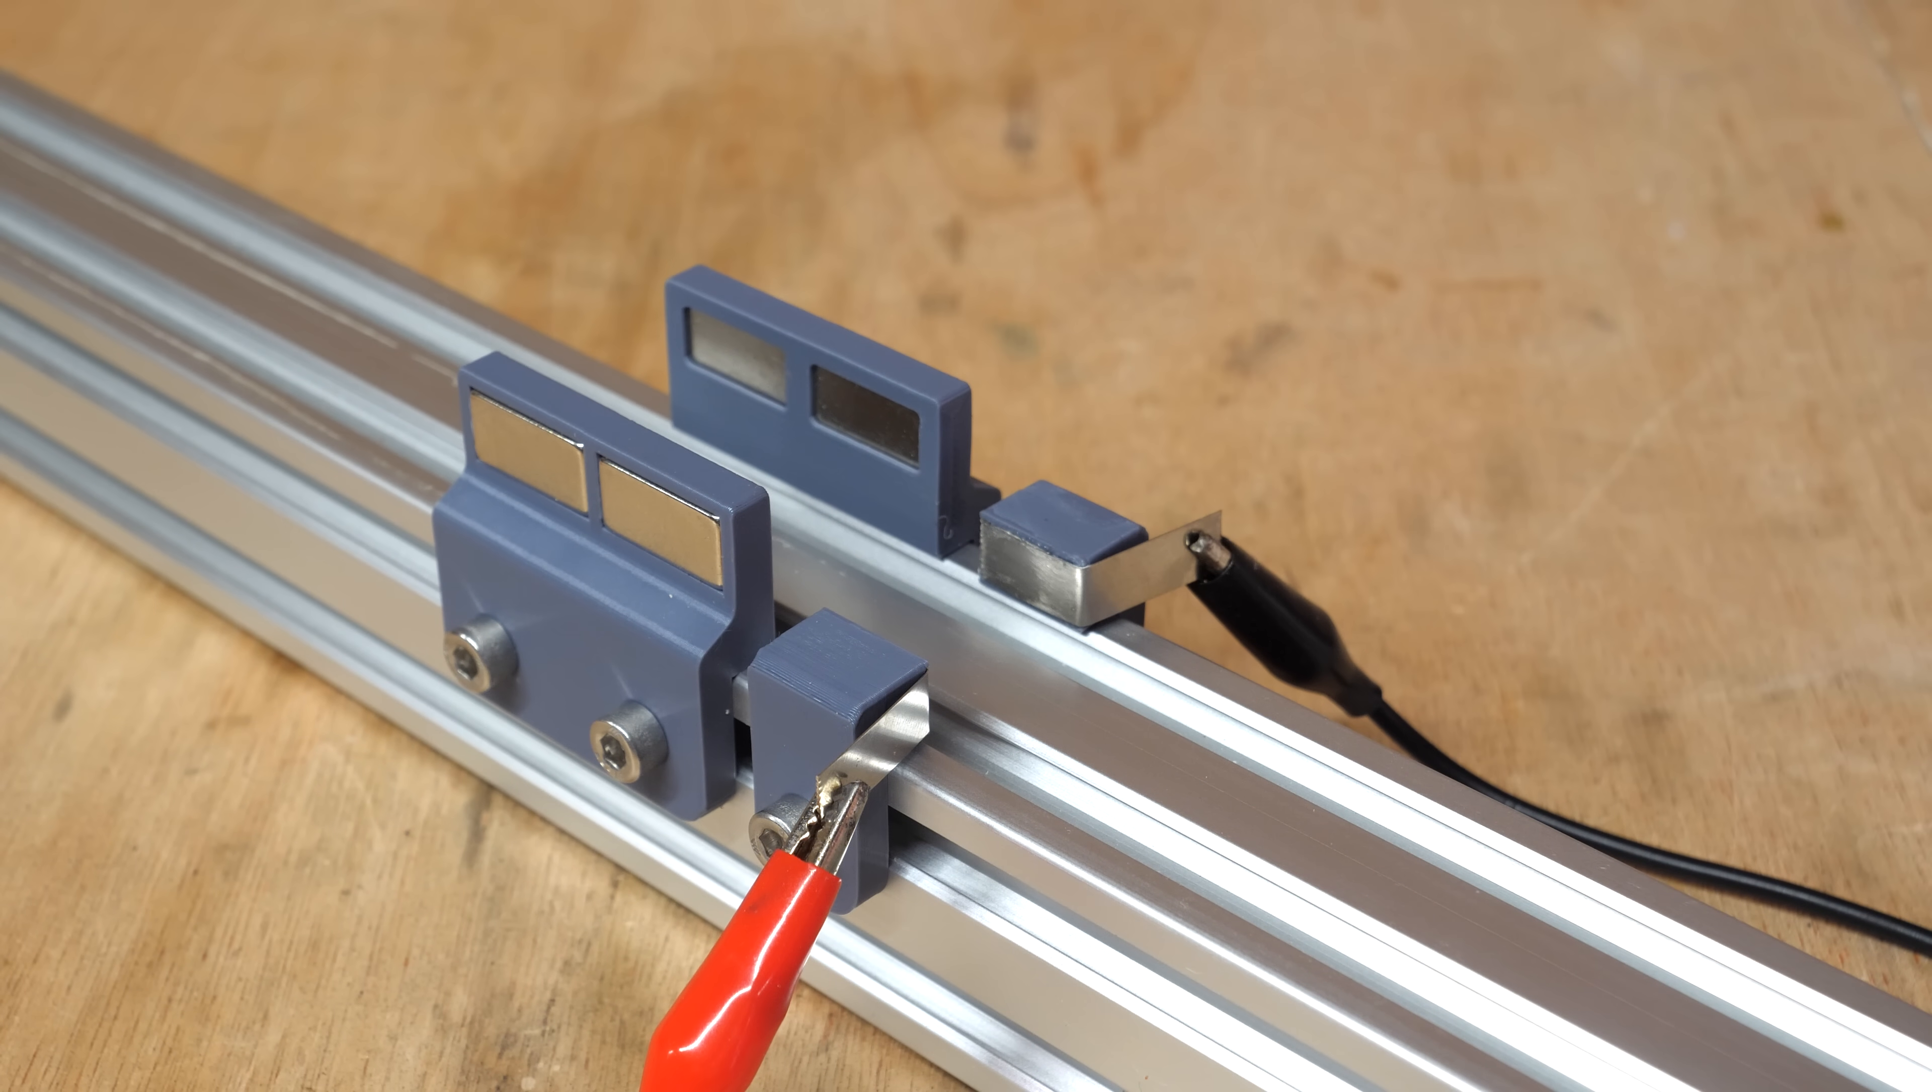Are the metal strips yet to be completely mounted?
No.